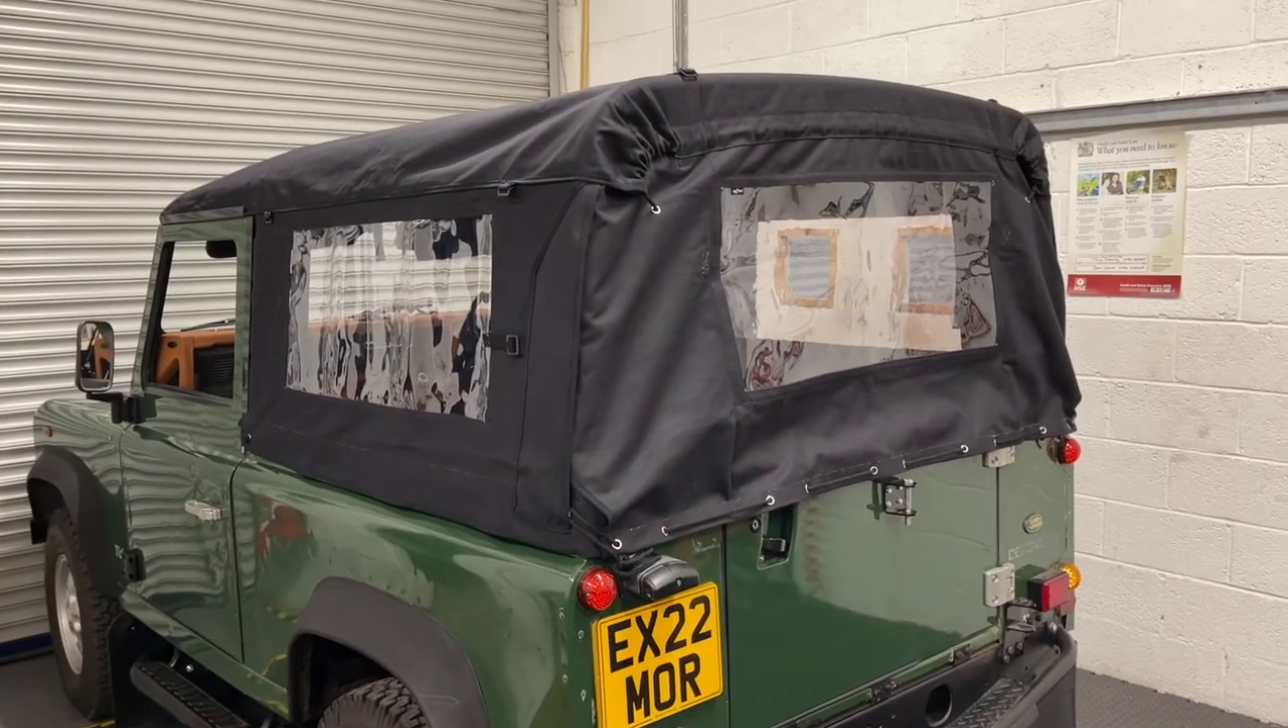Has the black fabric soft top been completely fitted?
Yes.